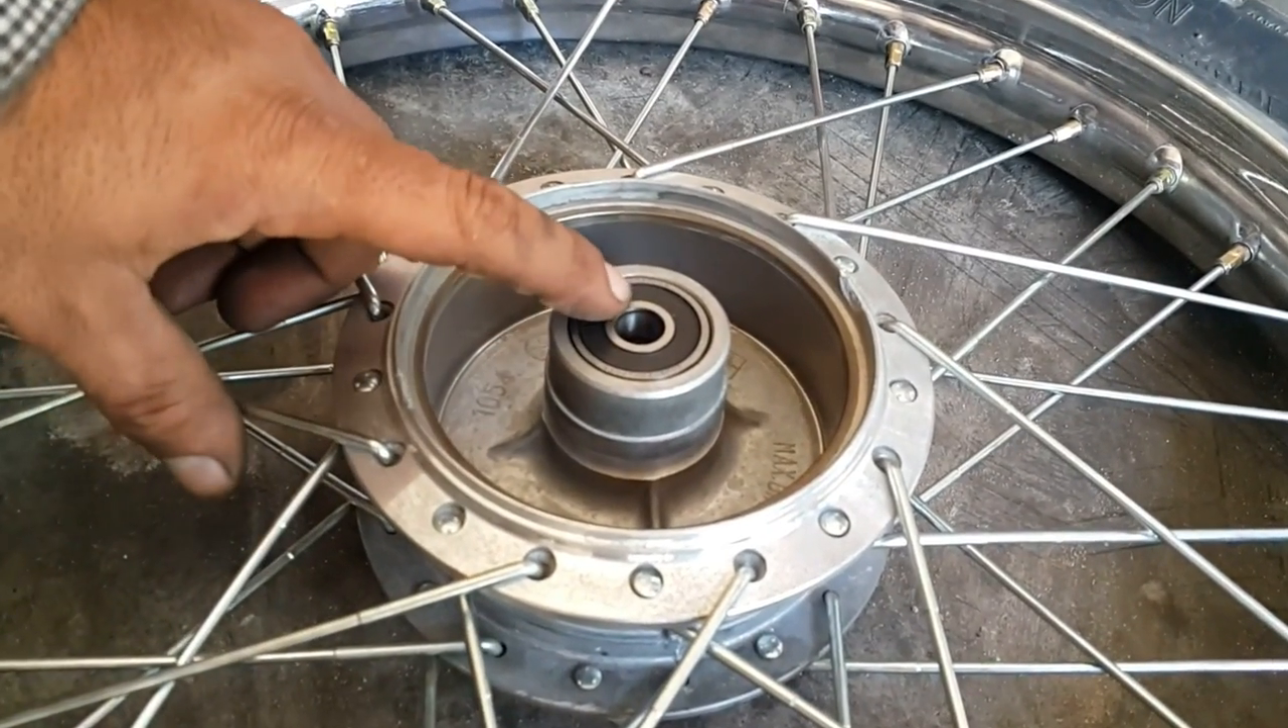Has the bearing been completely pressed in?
Yes.